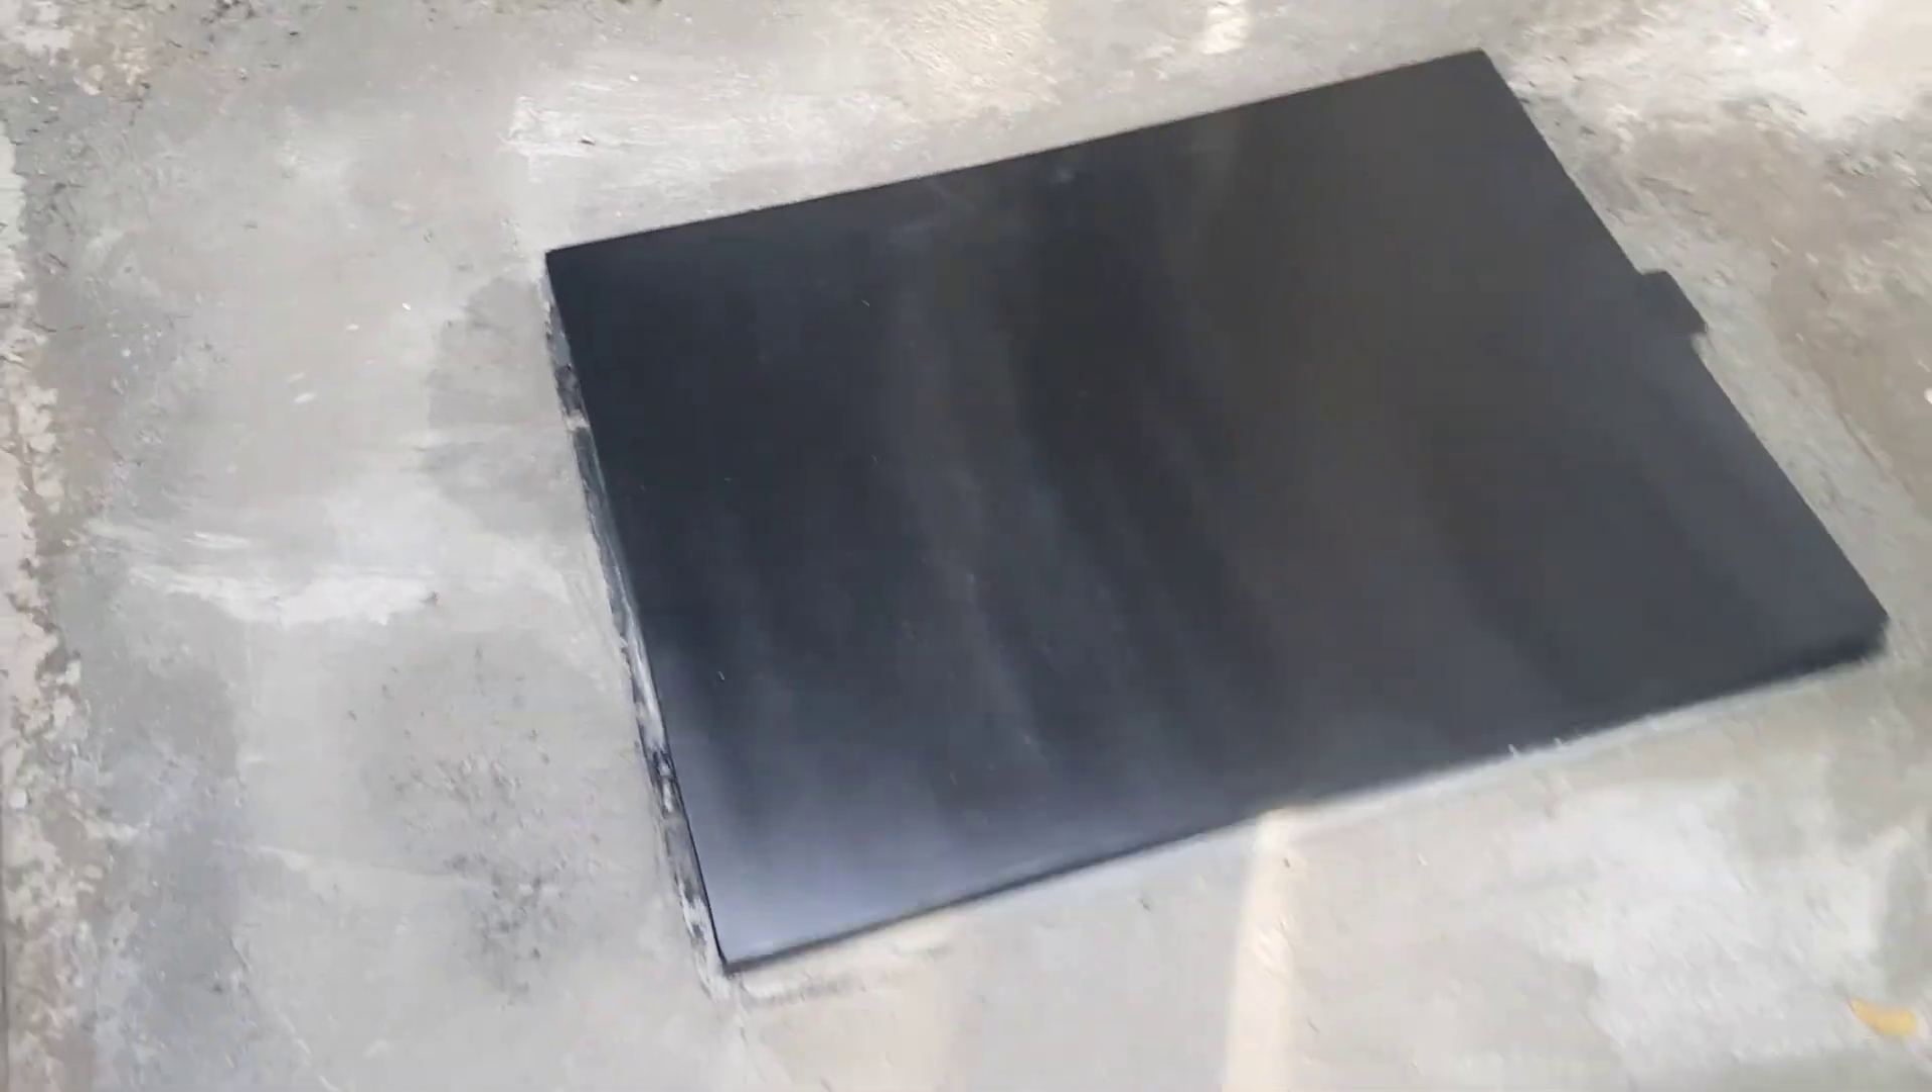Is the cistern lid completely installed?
Yes.